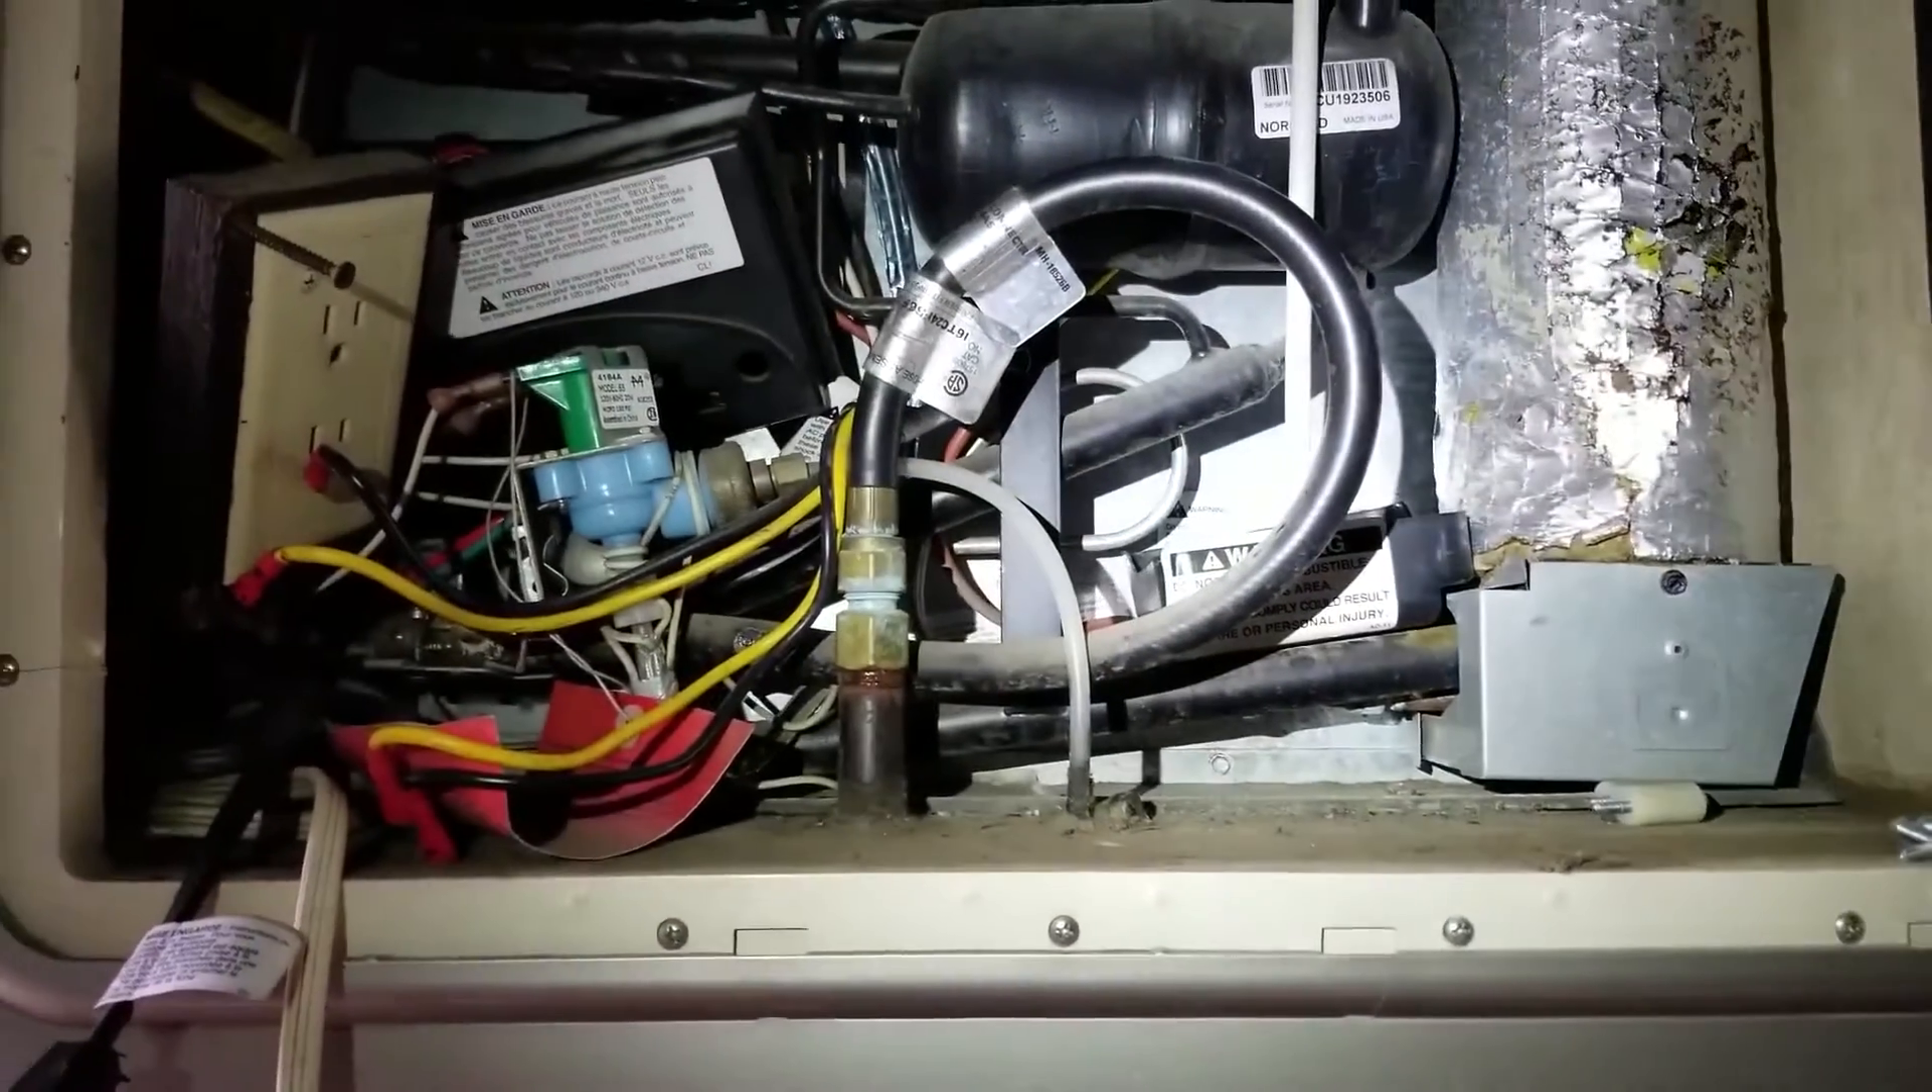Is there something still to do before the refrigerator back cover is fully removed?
No.